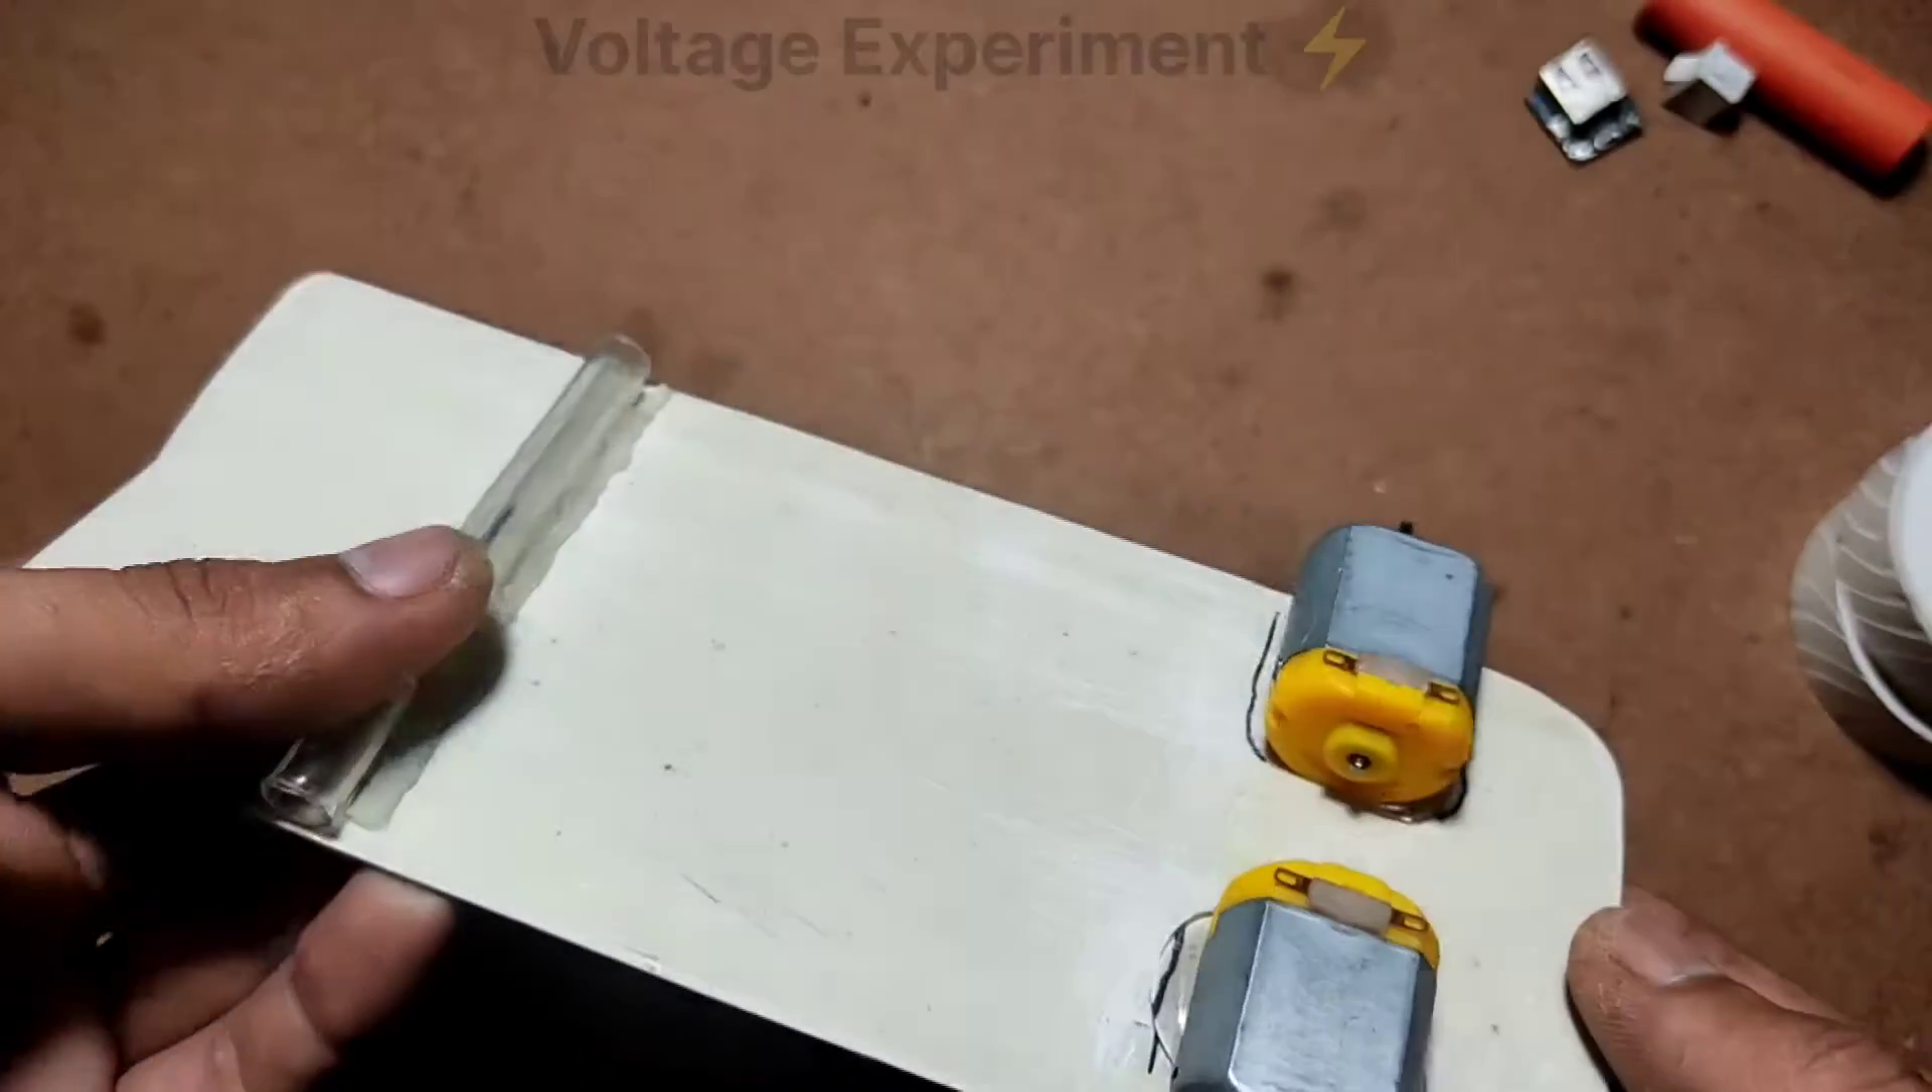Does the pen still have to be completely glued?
No.